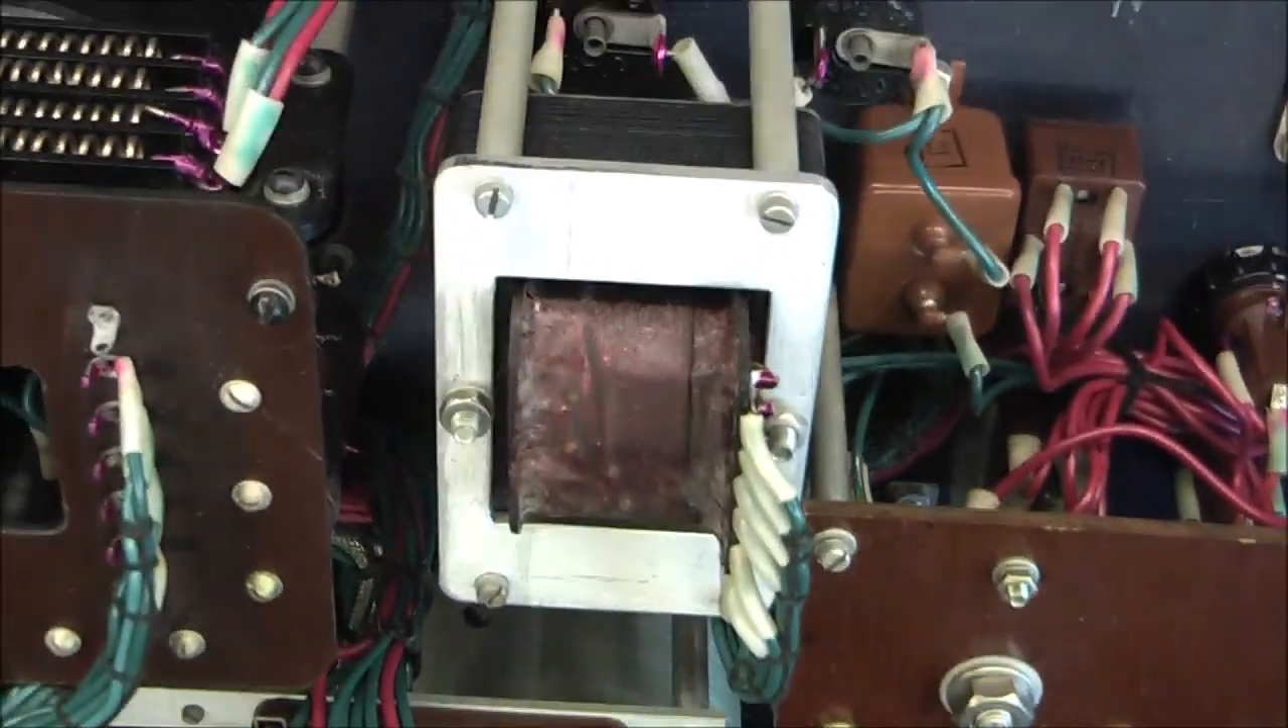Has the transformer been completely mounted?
Yes.